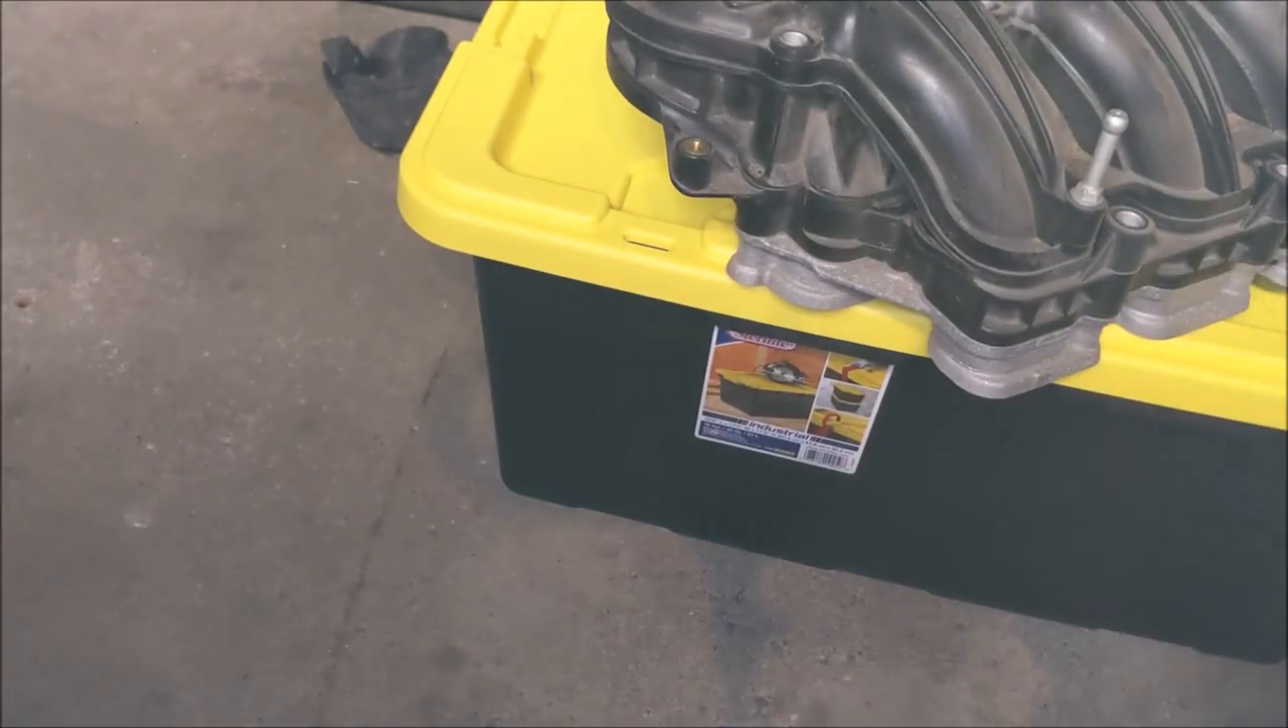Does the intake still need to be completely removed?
No.